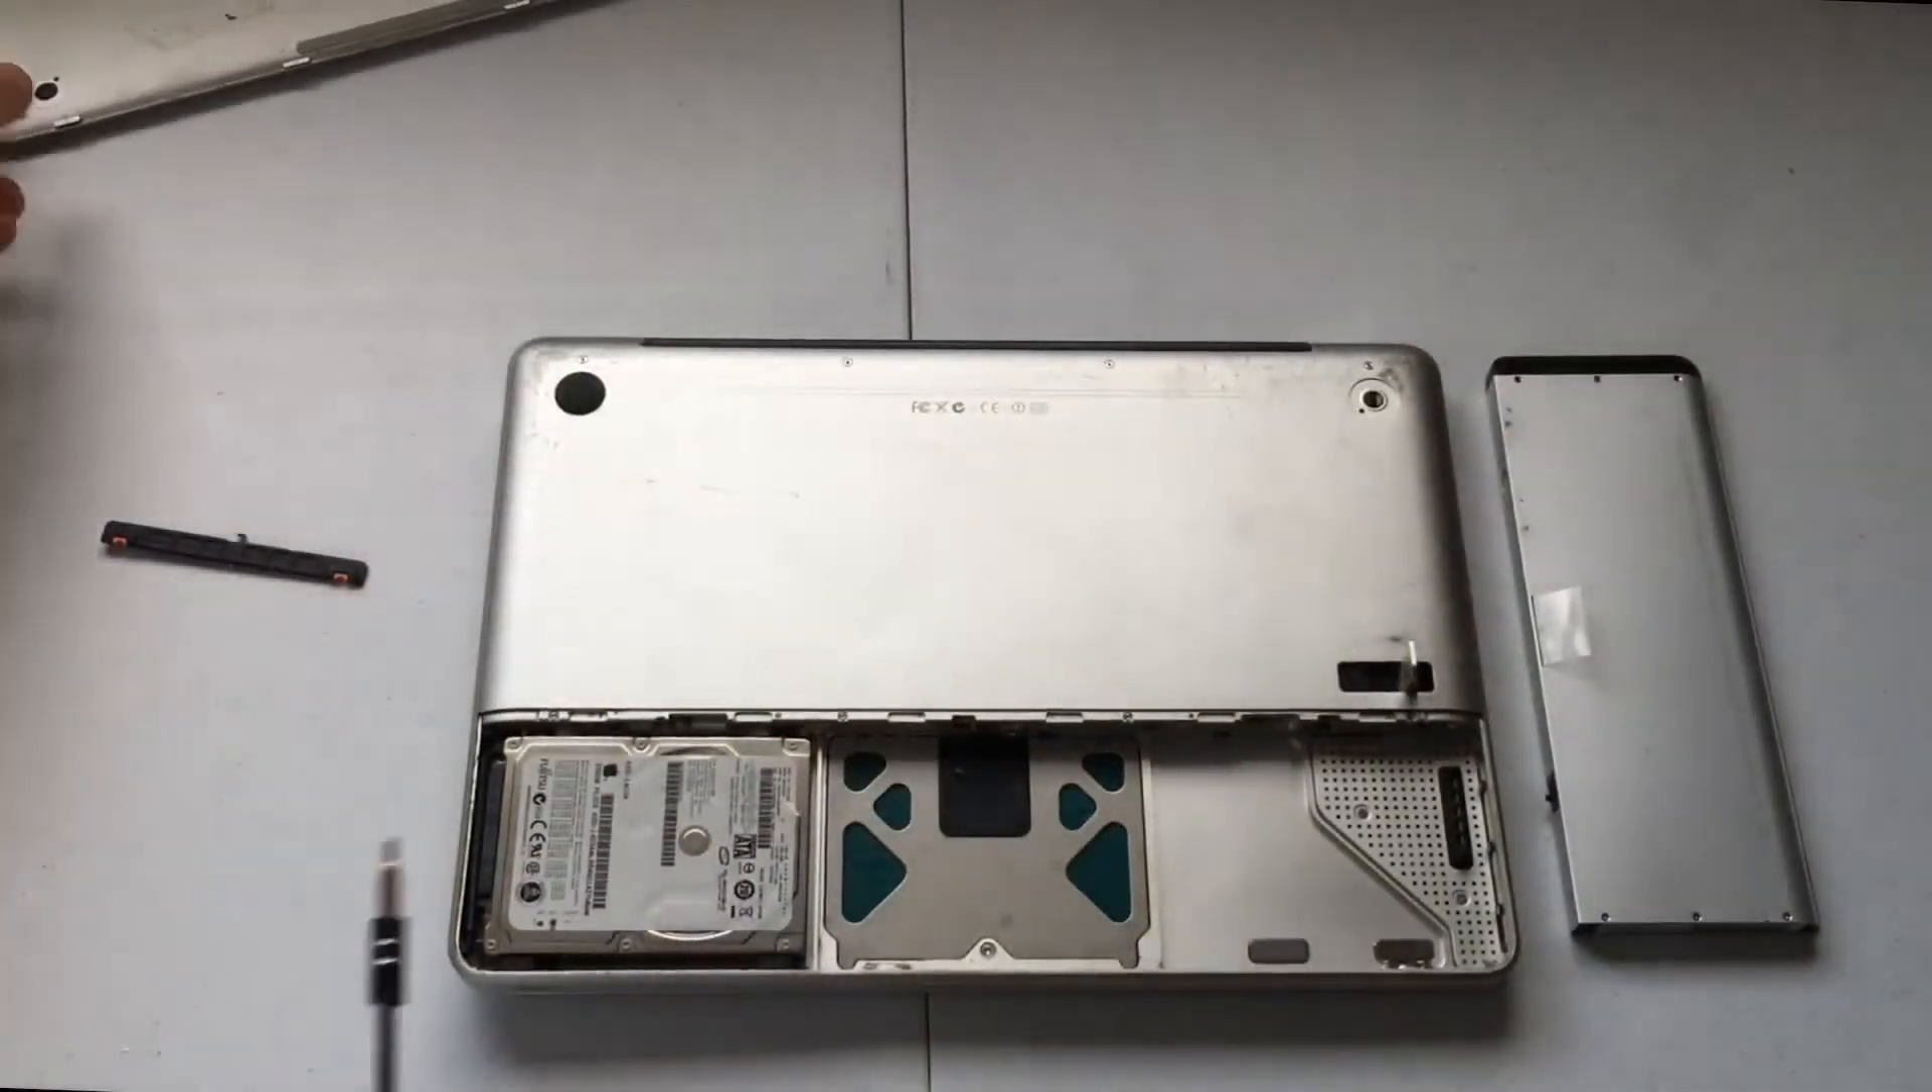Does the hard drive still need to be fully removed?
Yes.